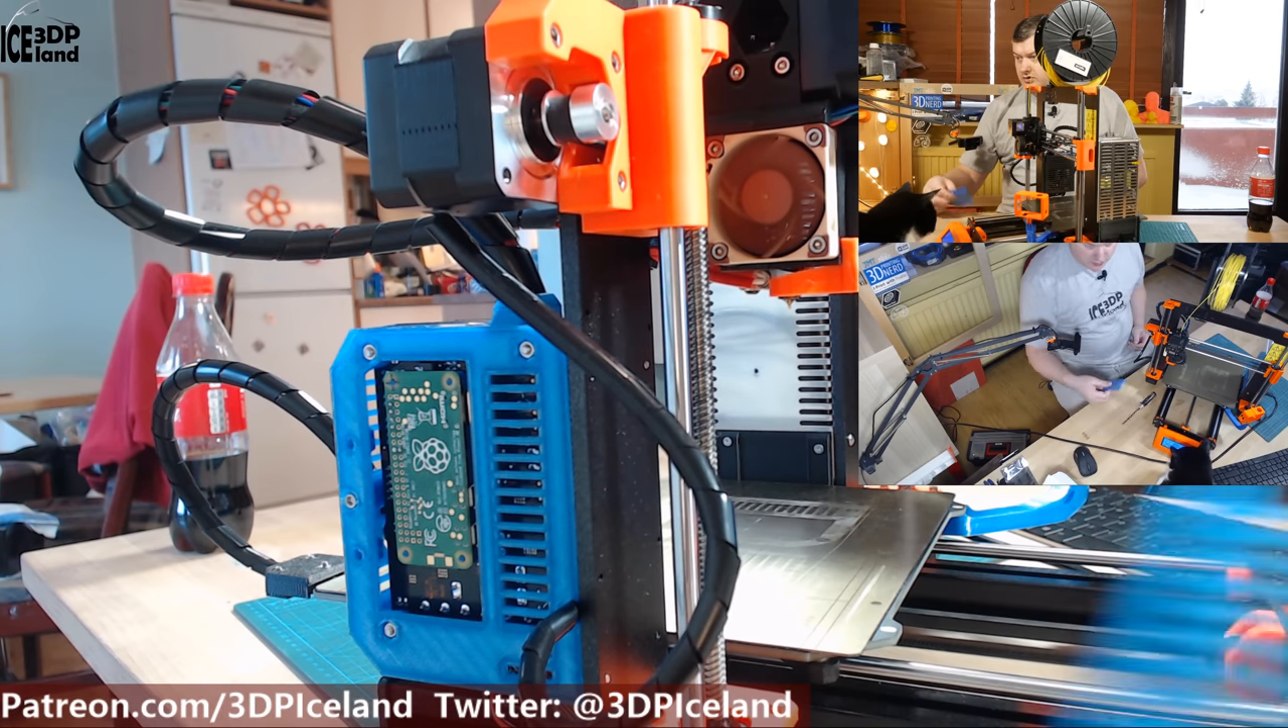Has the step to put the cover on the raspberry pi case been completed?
No.